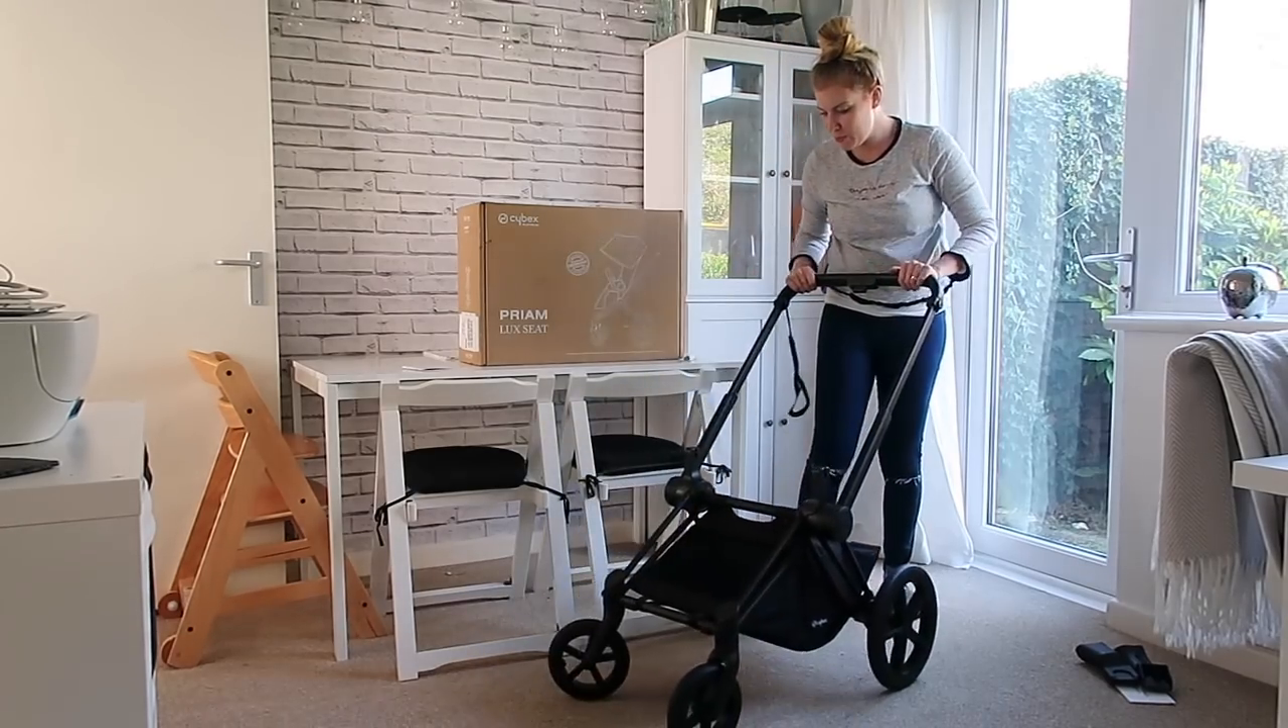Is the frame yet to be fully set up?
No.